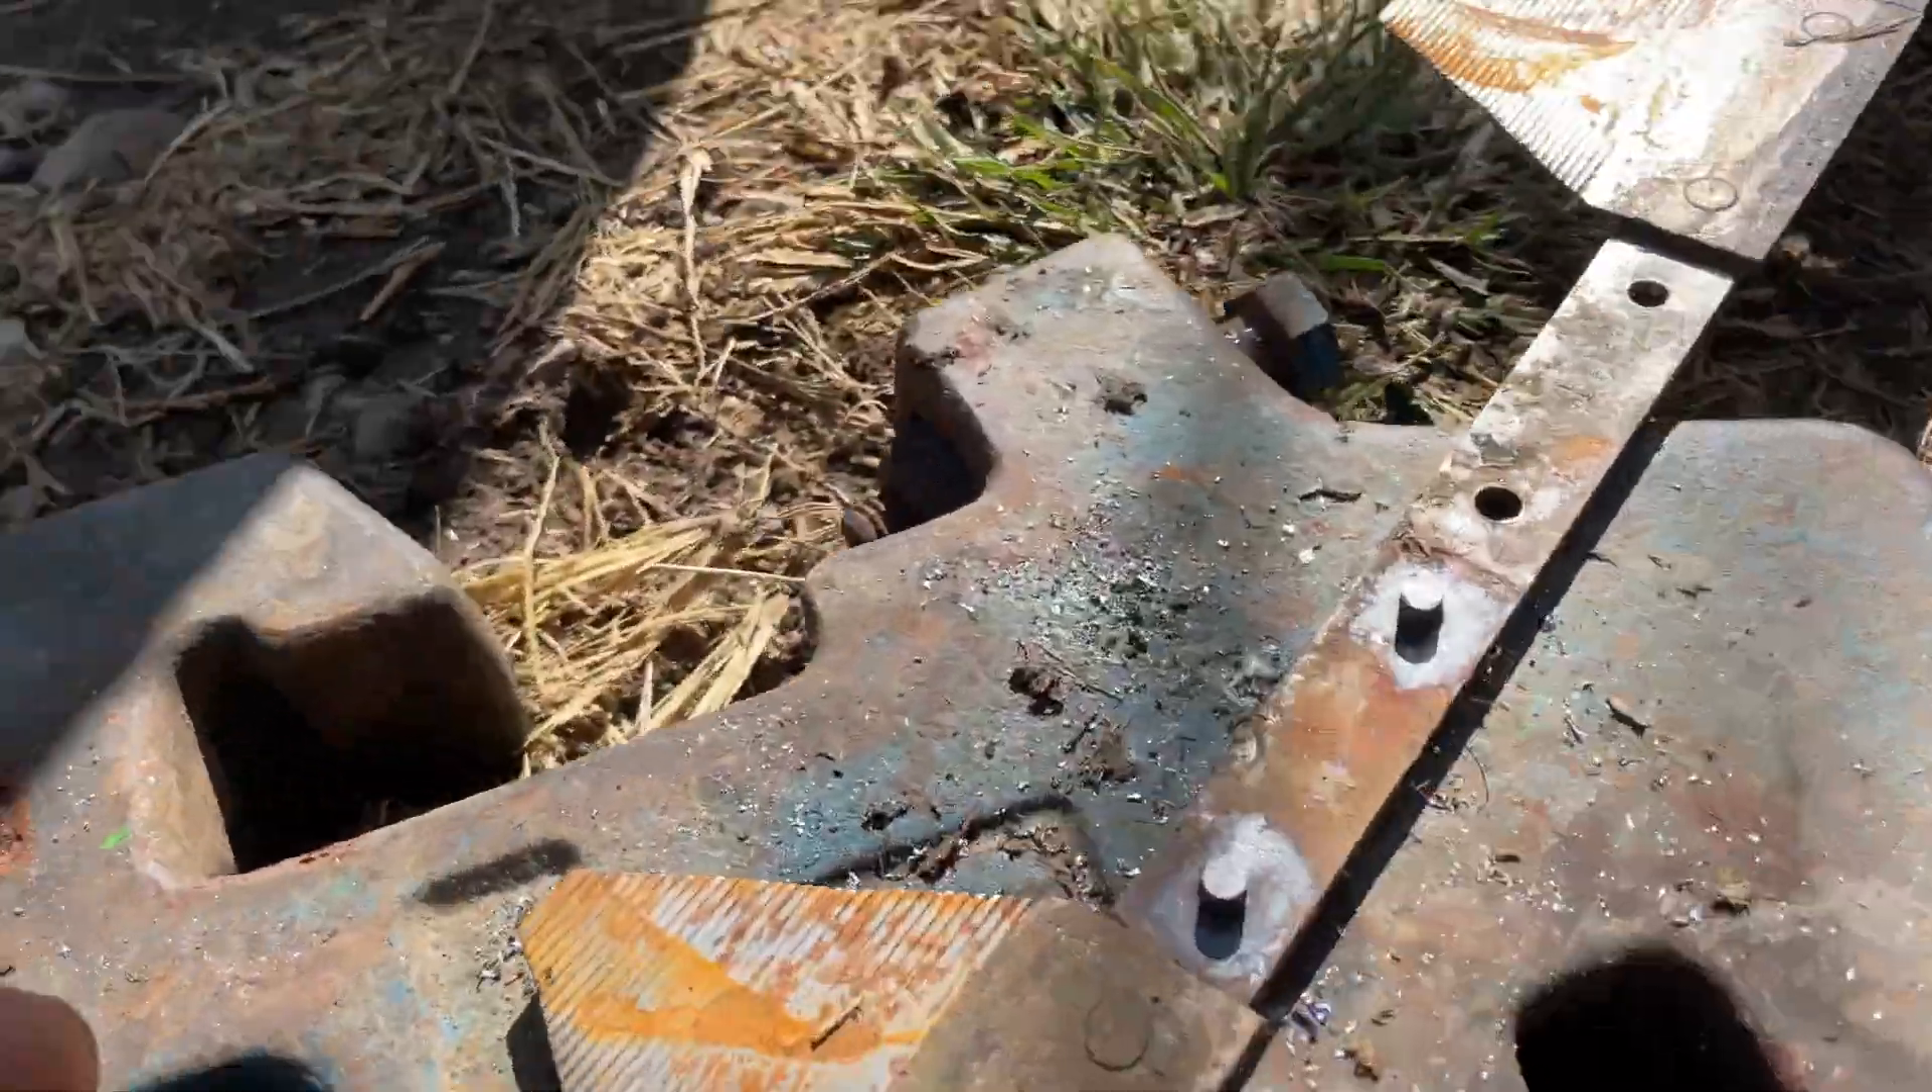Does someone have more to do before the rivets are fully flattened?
Yes.